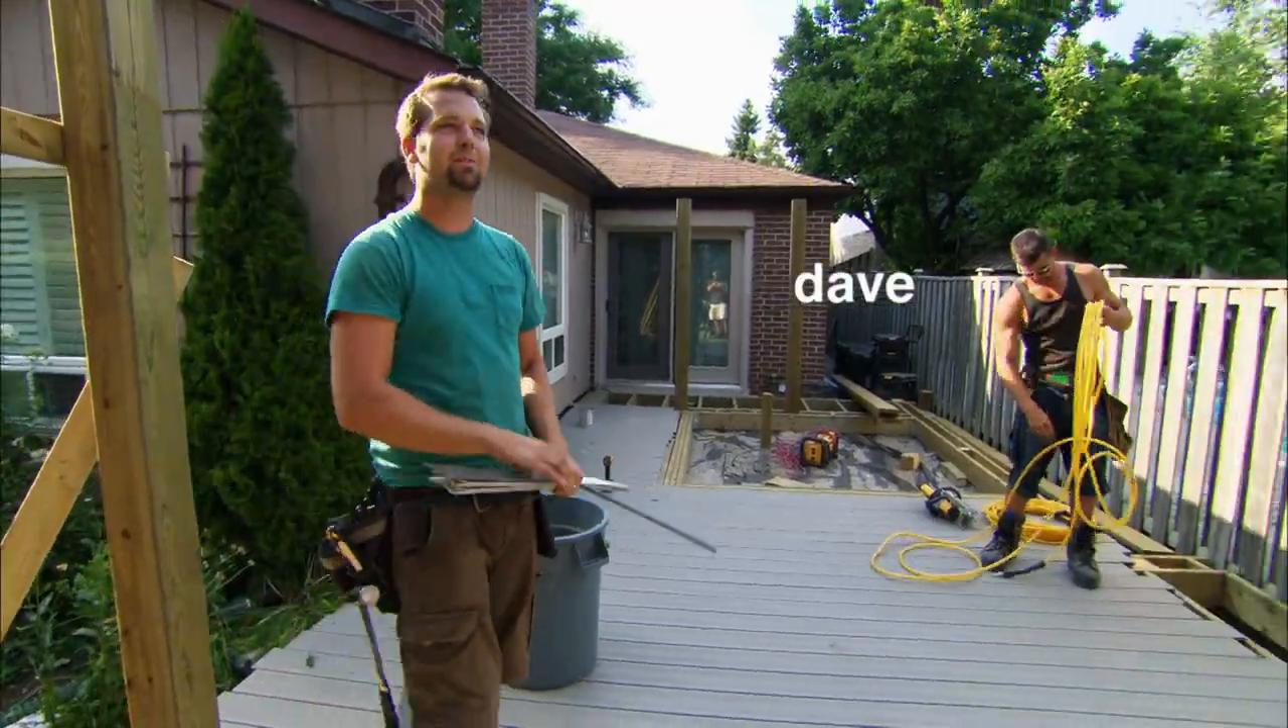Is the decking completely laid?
No.